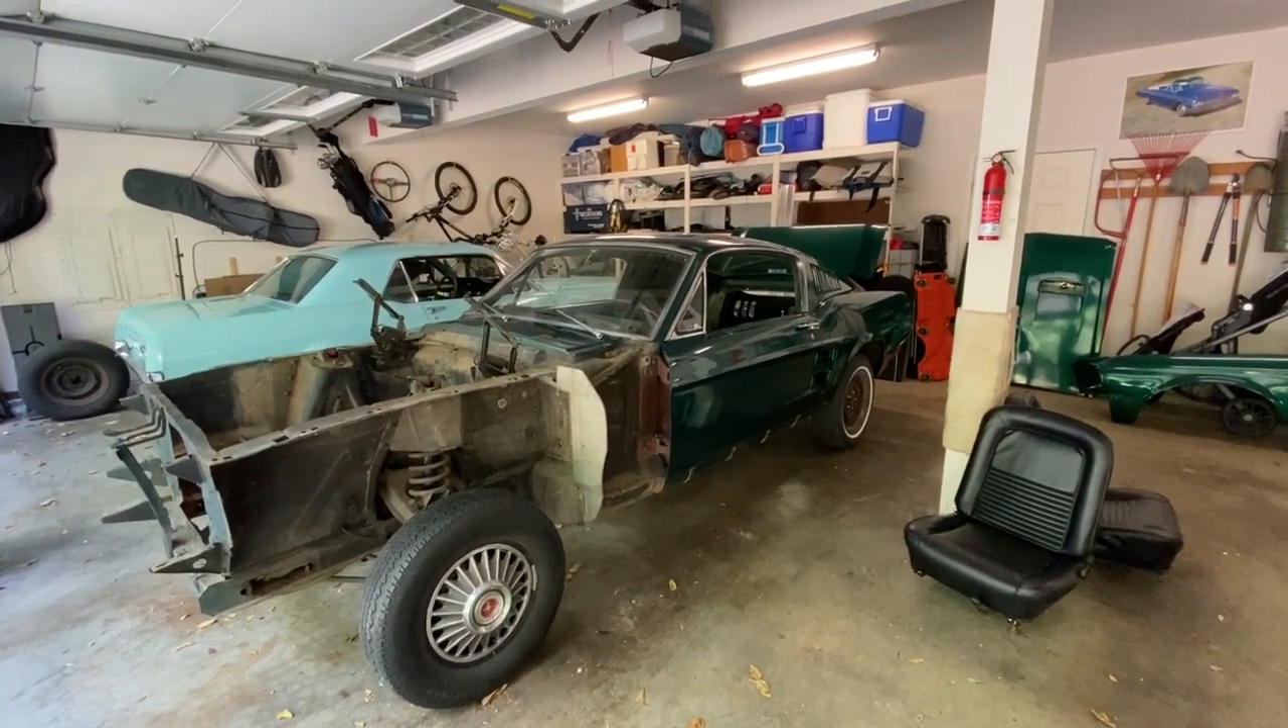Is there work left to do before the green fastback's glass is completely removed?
Yes.